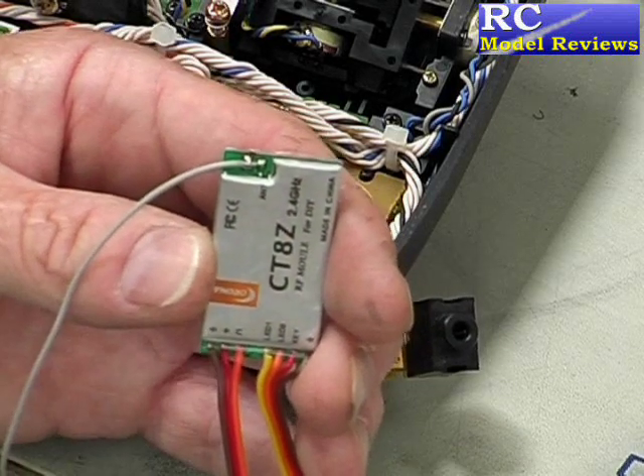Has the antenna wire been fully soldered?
Yes.